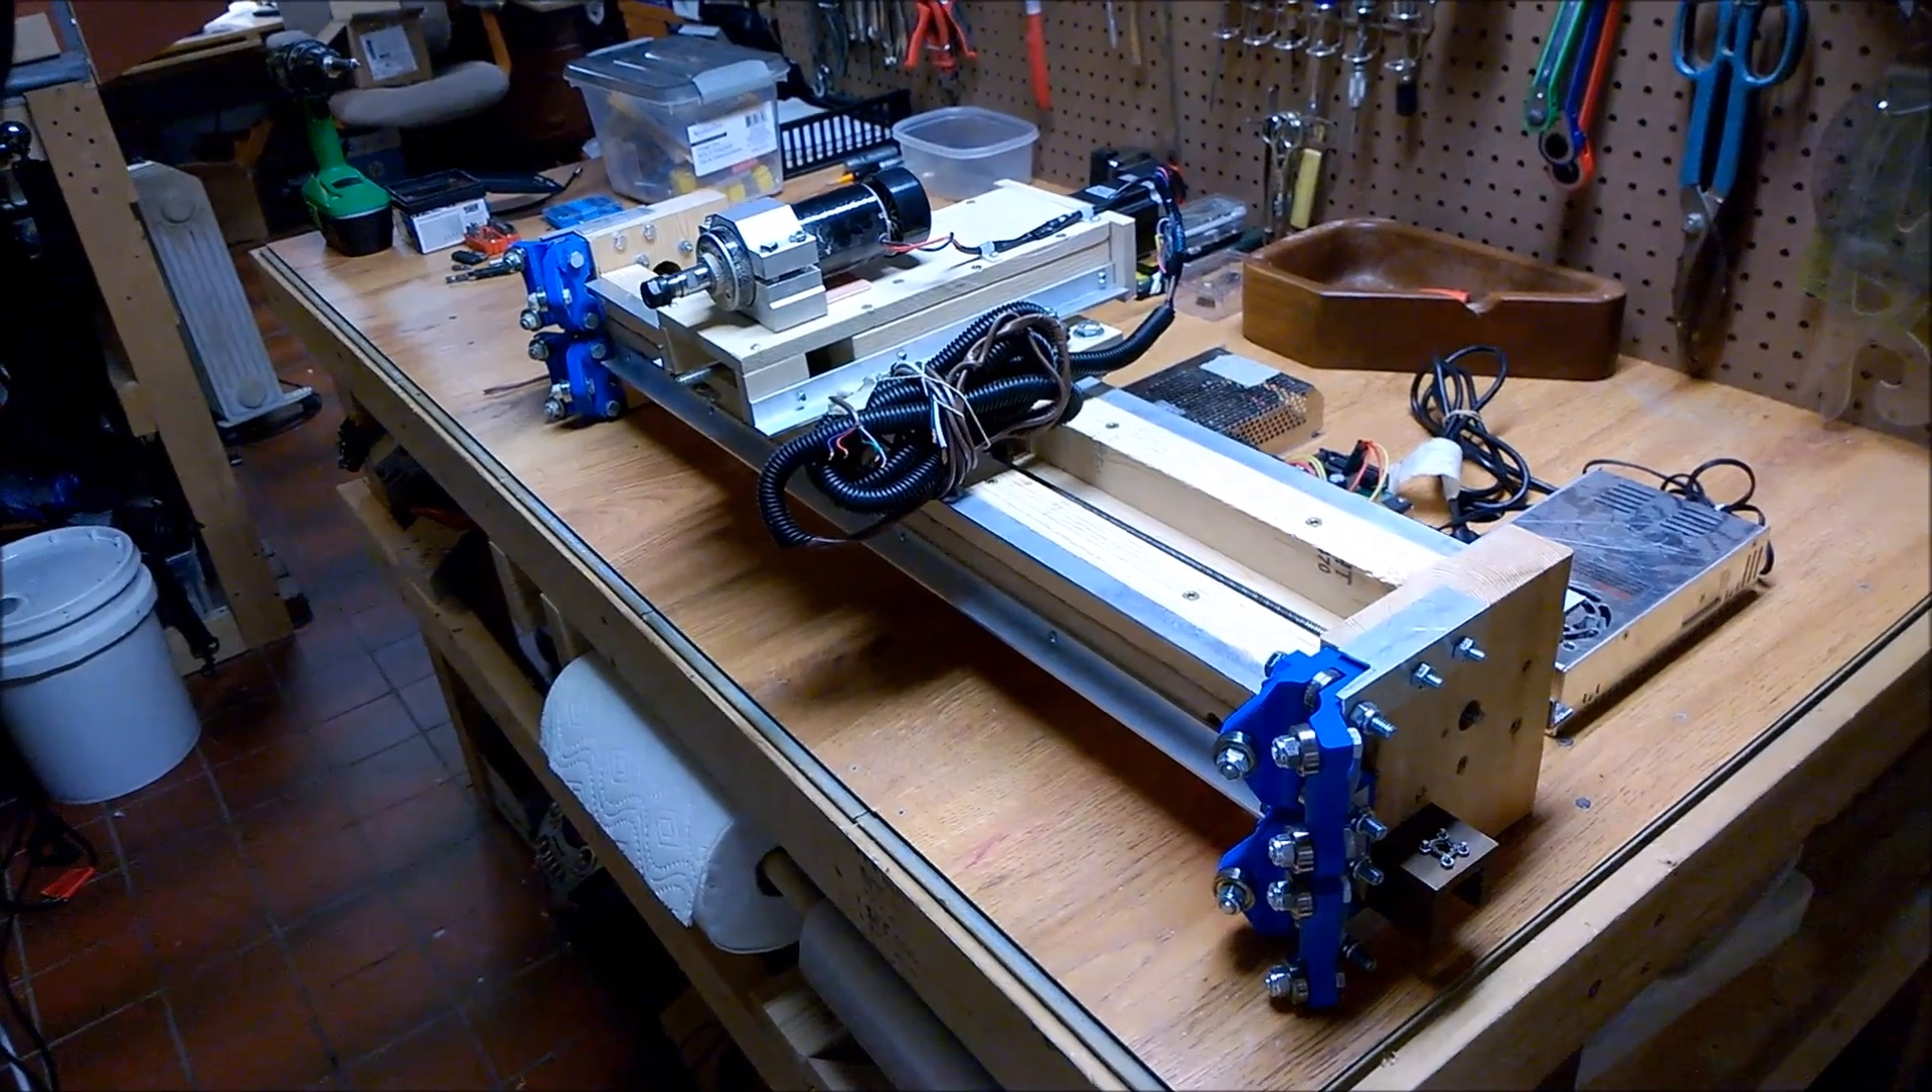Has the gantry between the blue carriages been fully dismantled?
No.